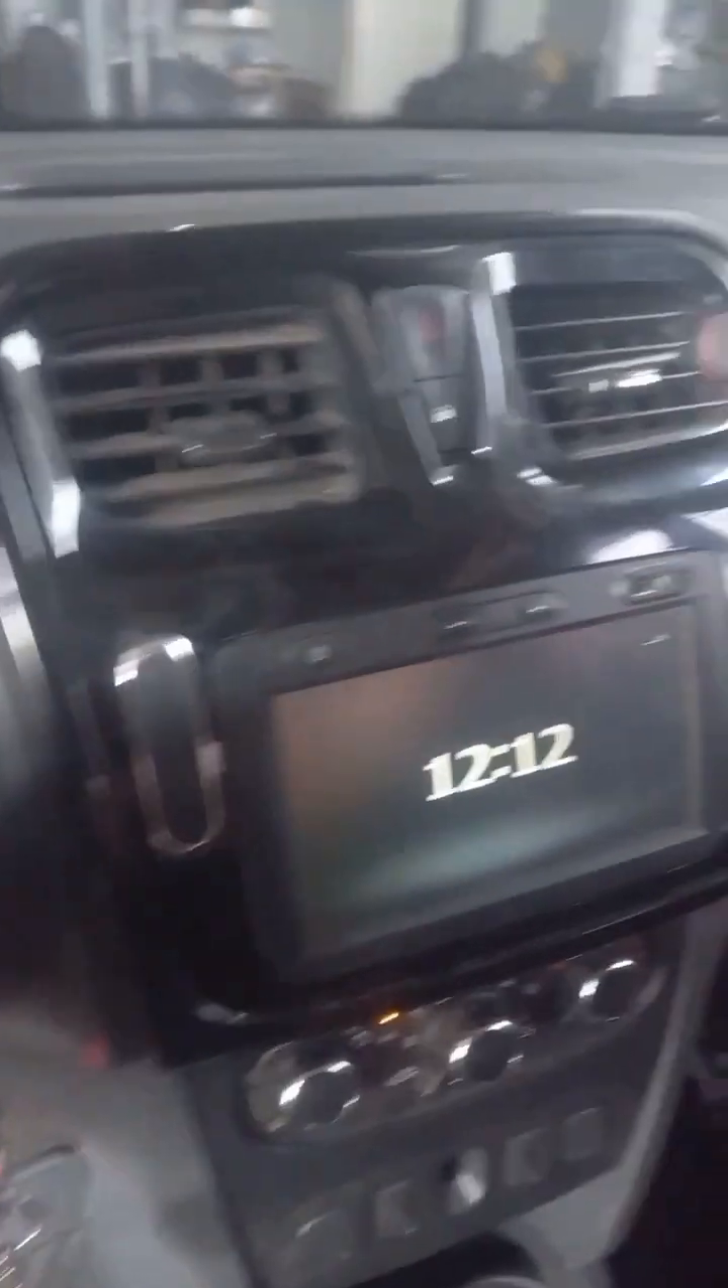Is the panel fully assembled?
Yes.